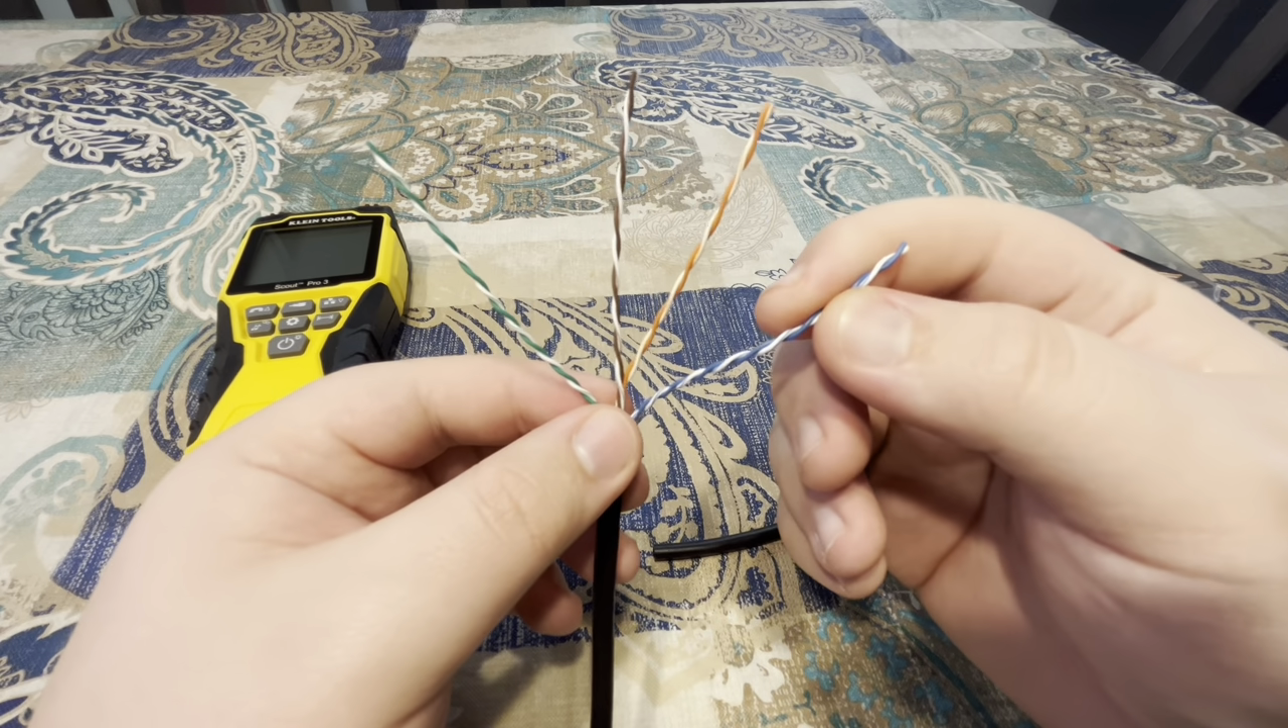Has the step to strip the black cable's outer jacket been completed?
Yes.